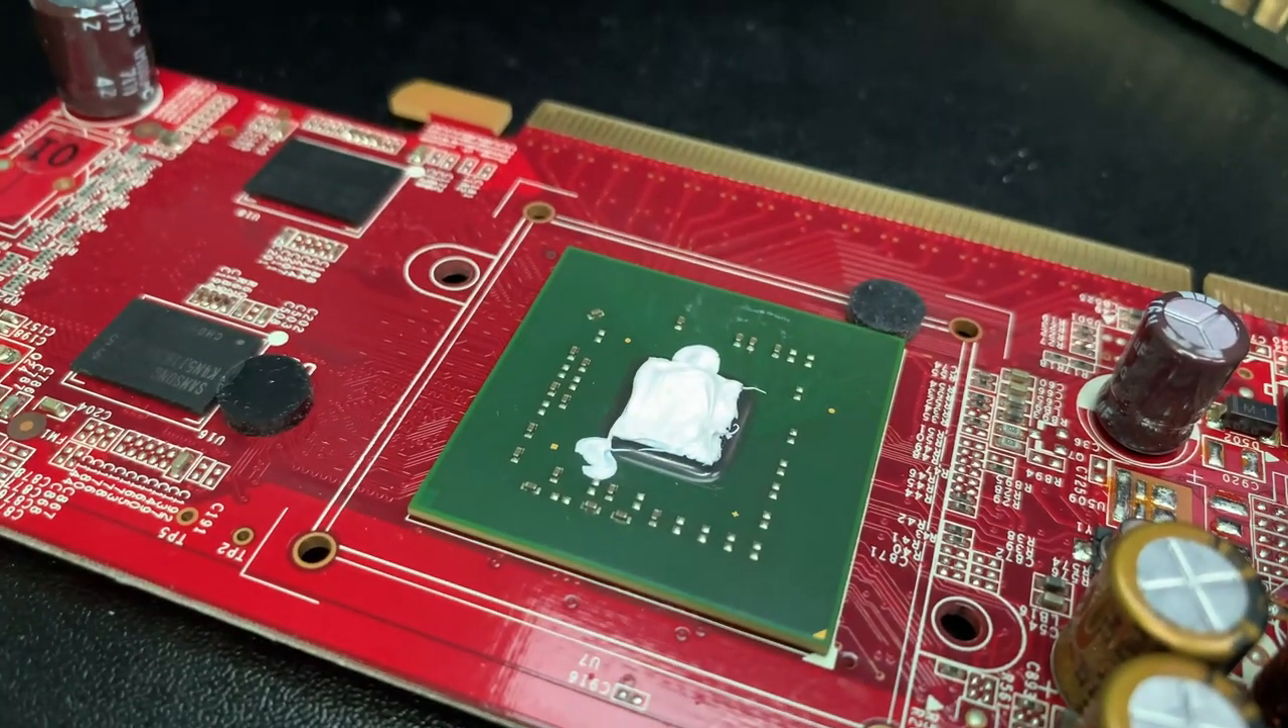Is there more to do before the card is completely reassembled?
Yes.